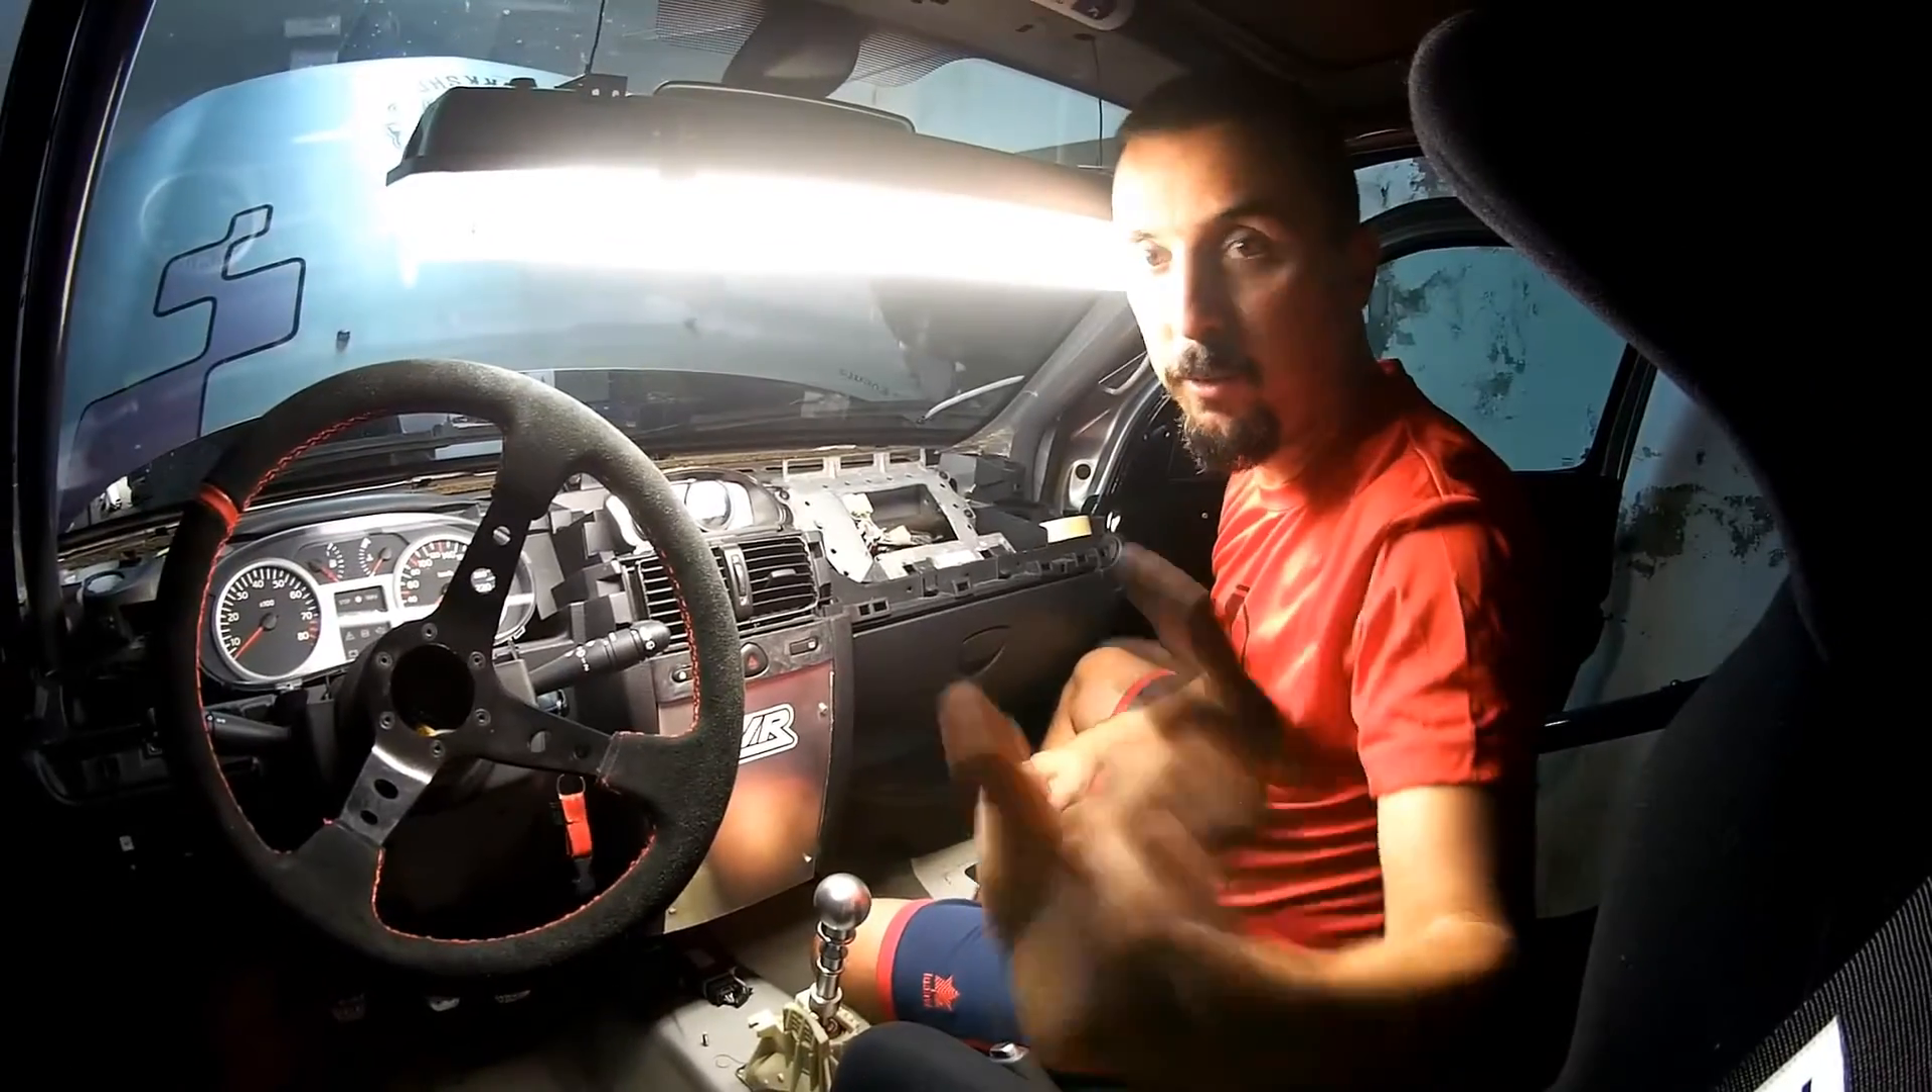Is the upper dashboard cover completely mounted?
No.